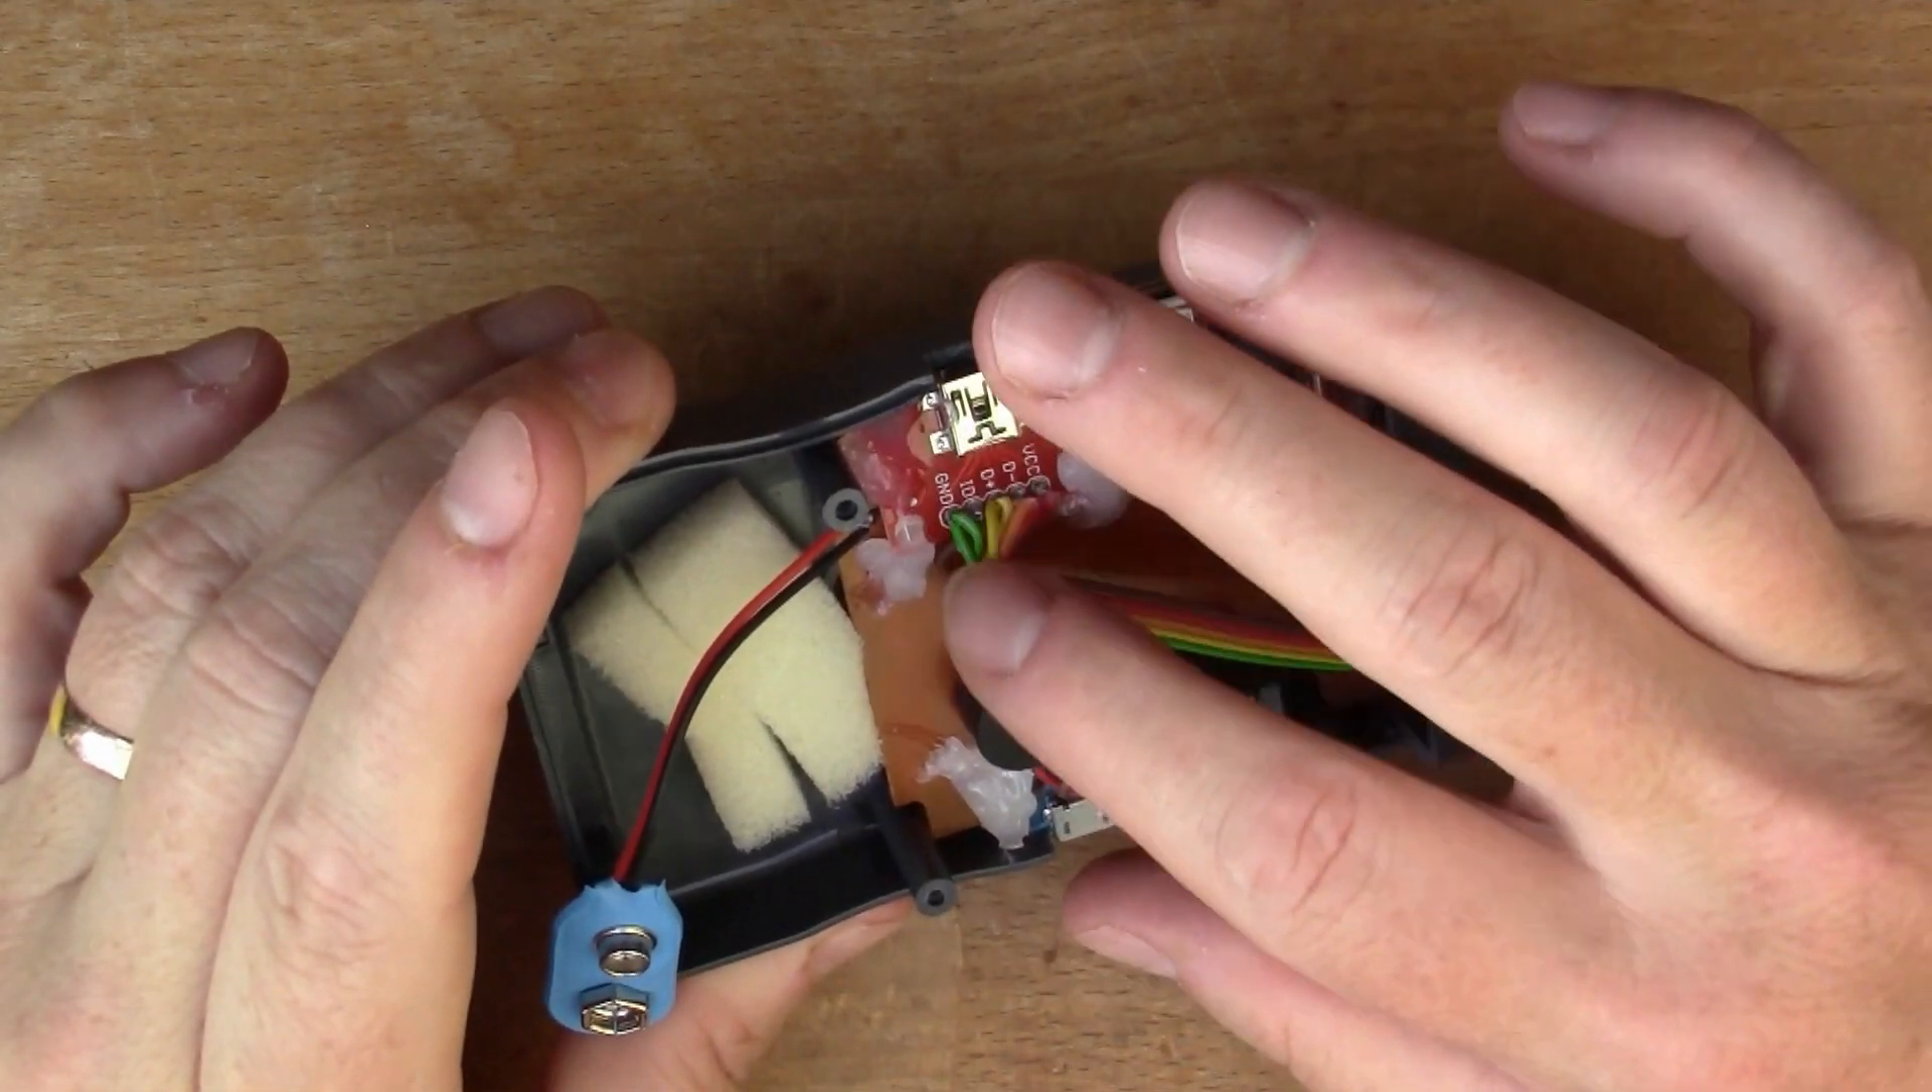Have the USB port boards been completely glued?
Yes.